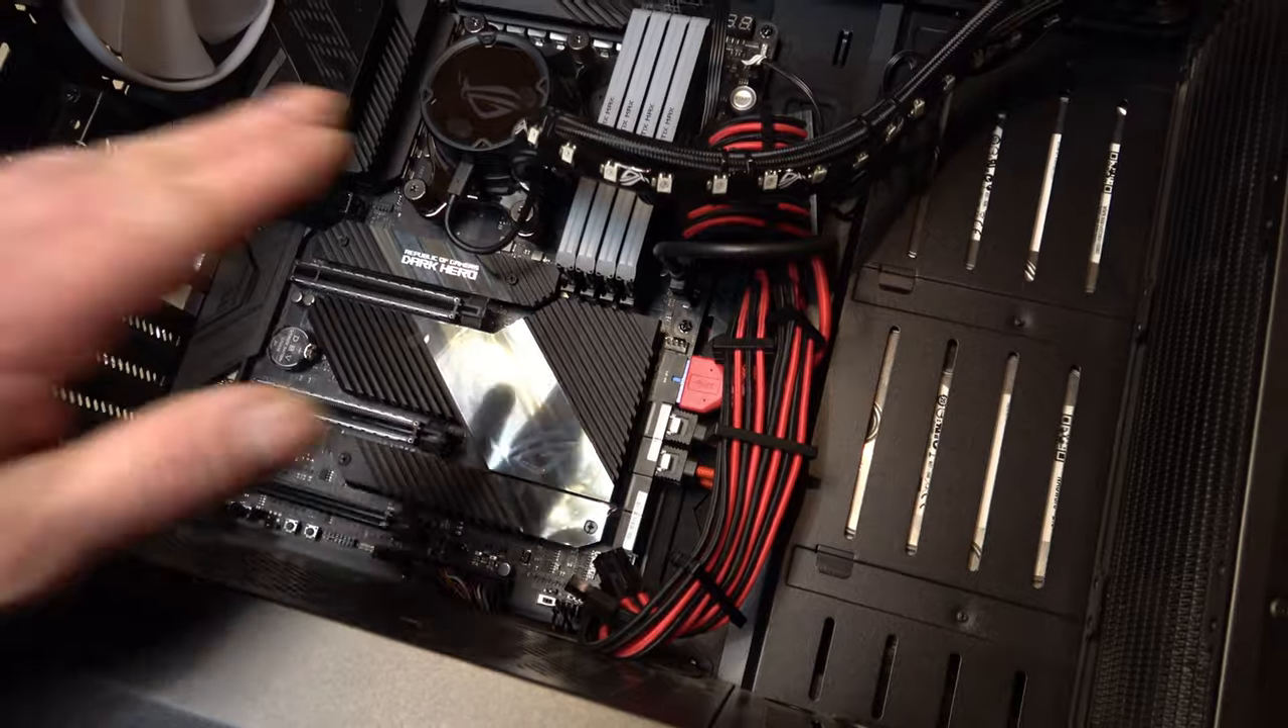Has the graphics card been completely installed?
No.